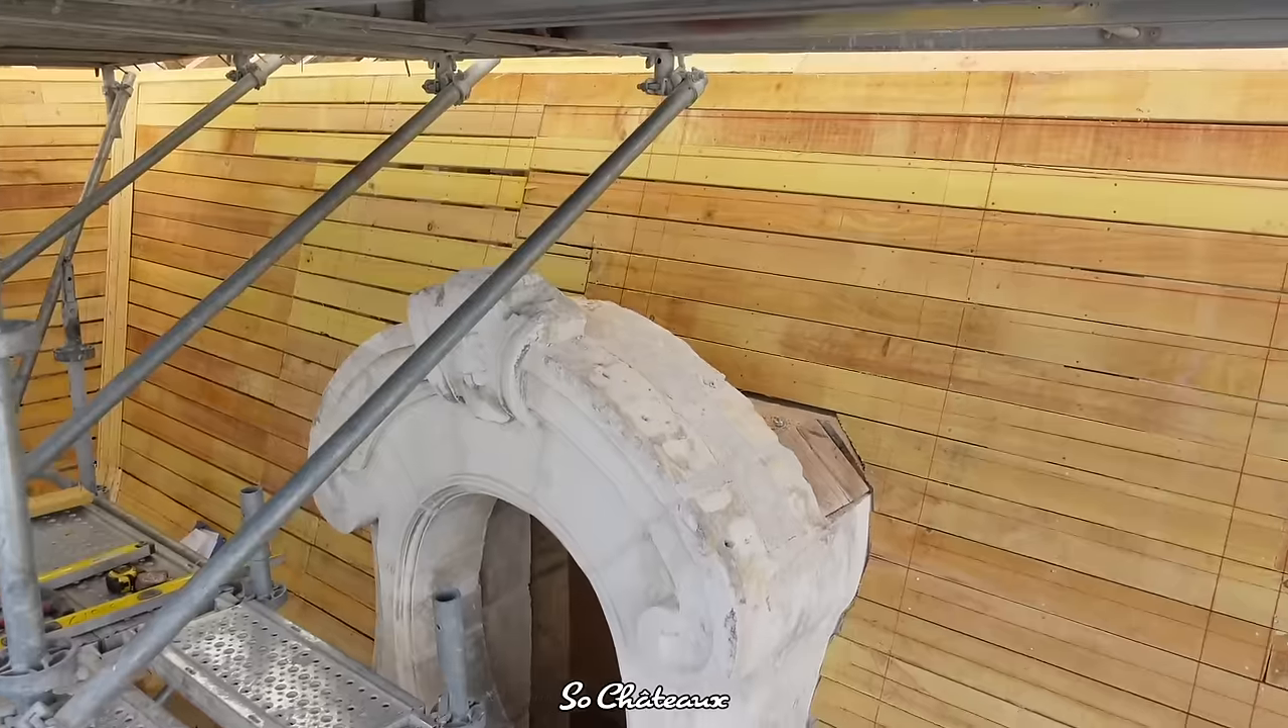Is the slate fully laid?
No.